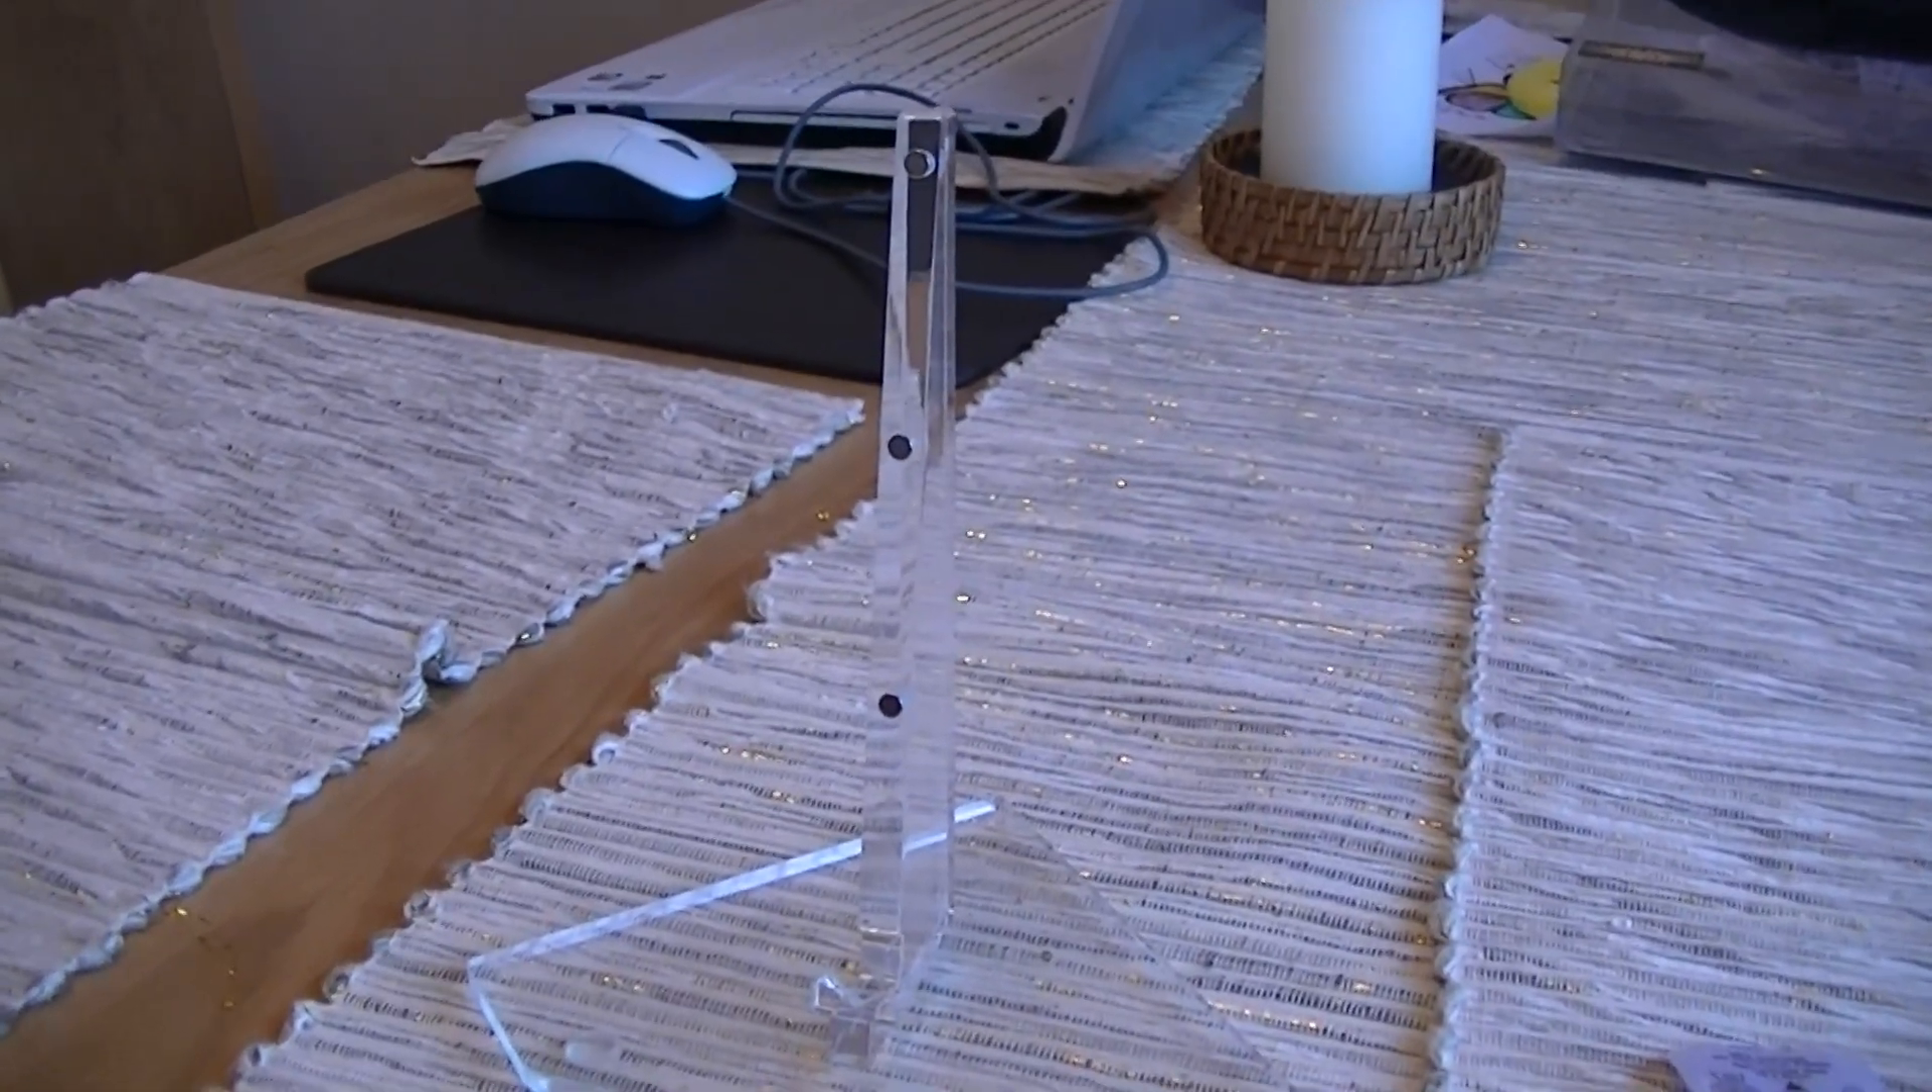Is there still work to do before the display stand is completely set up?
No.